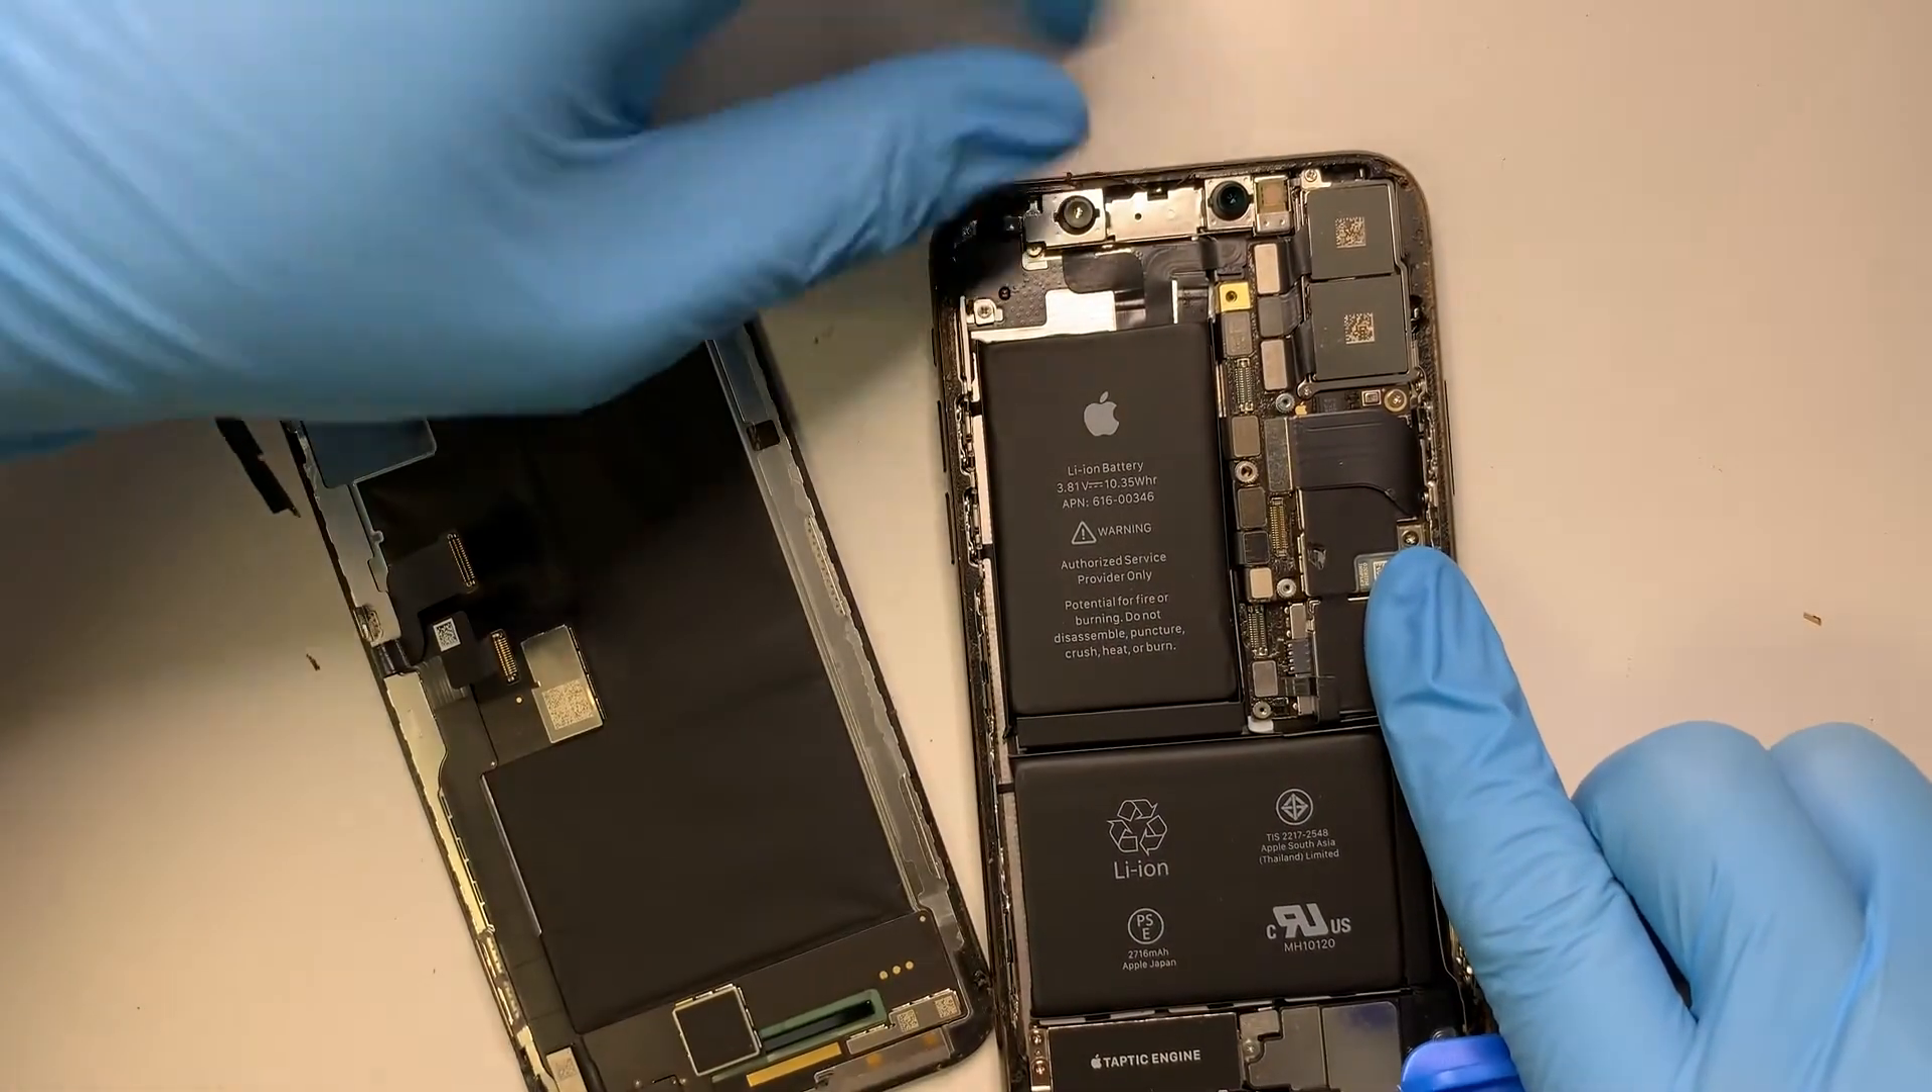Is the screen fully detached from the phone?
Yes.